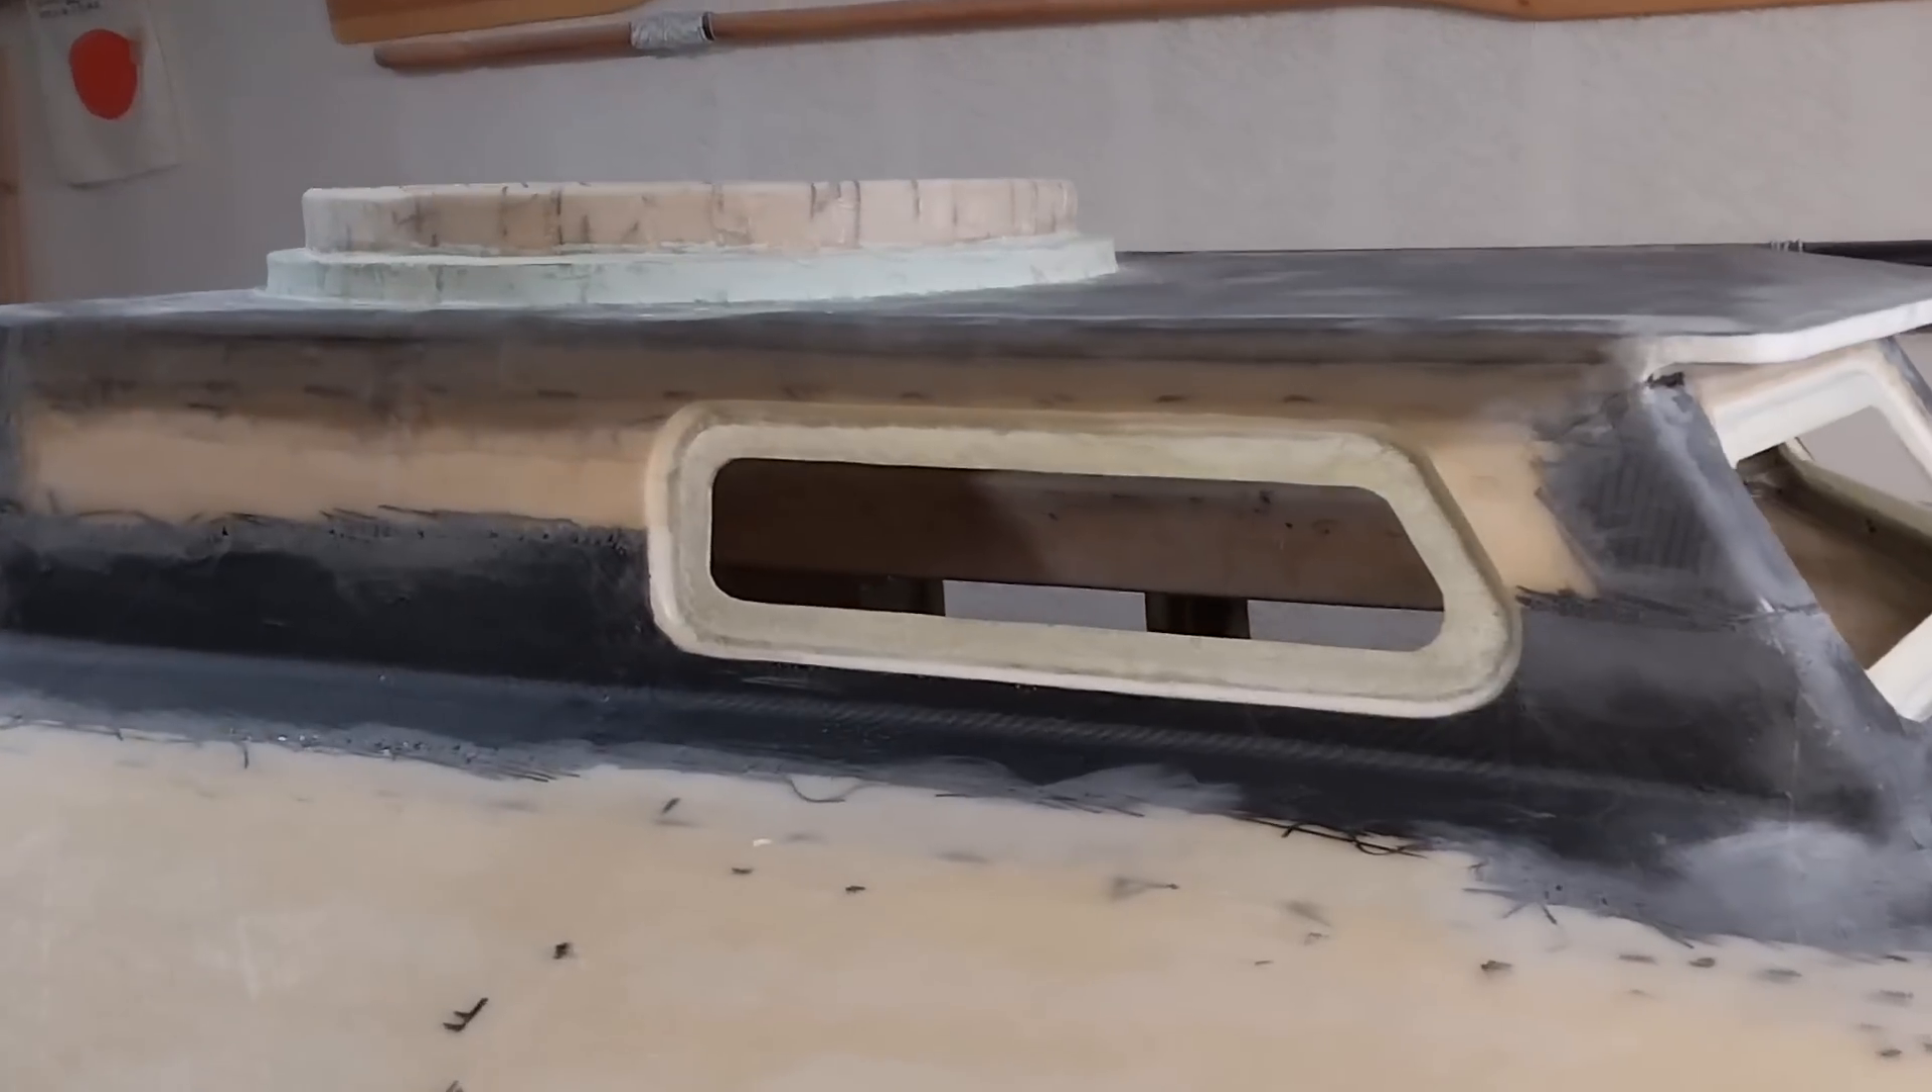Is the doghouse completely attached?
Yes.